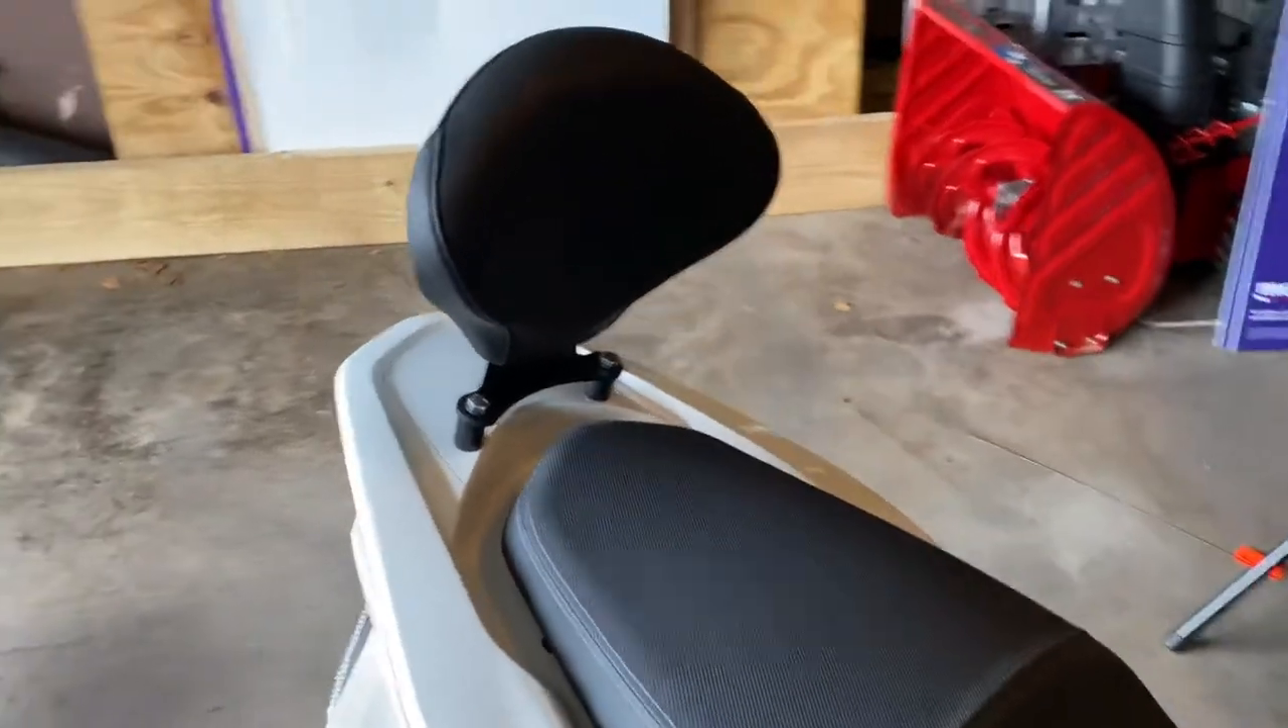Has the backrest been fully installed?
Yes.